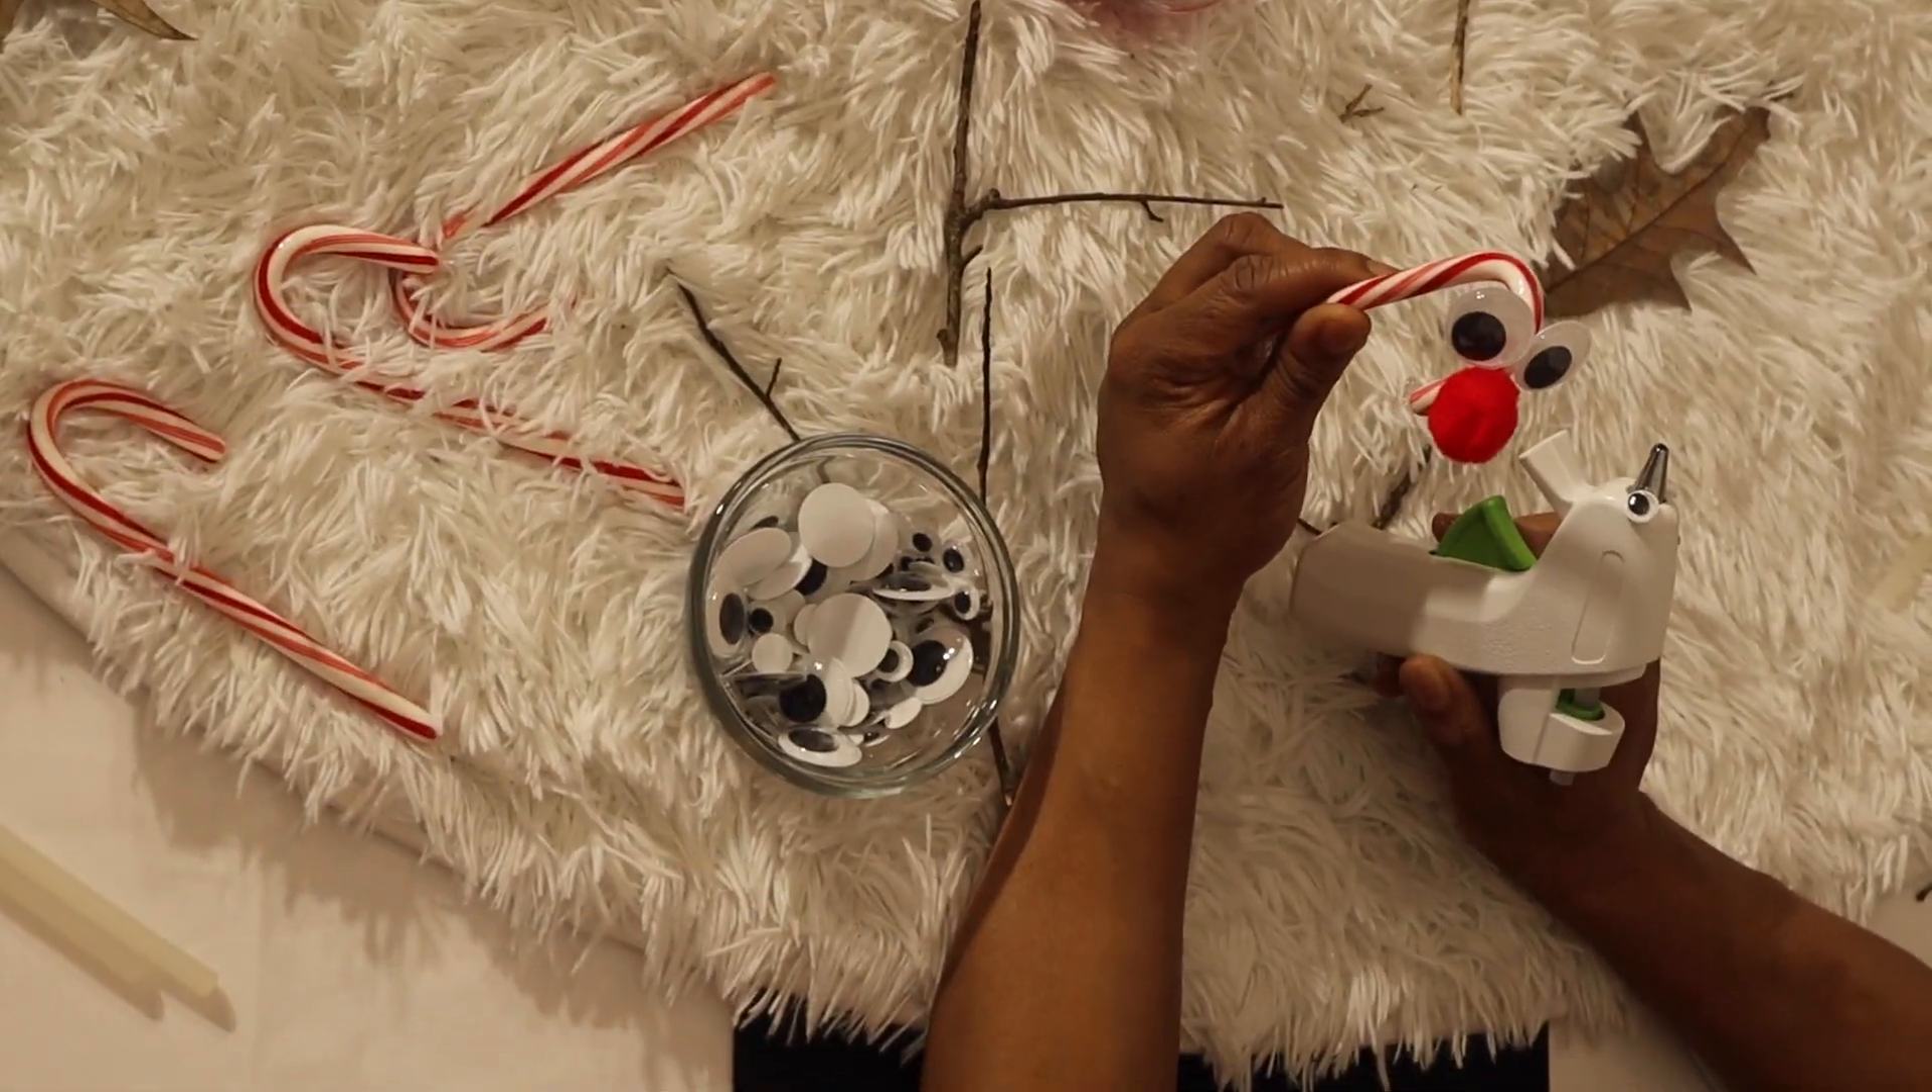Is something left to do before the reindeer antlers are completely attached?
Yes.